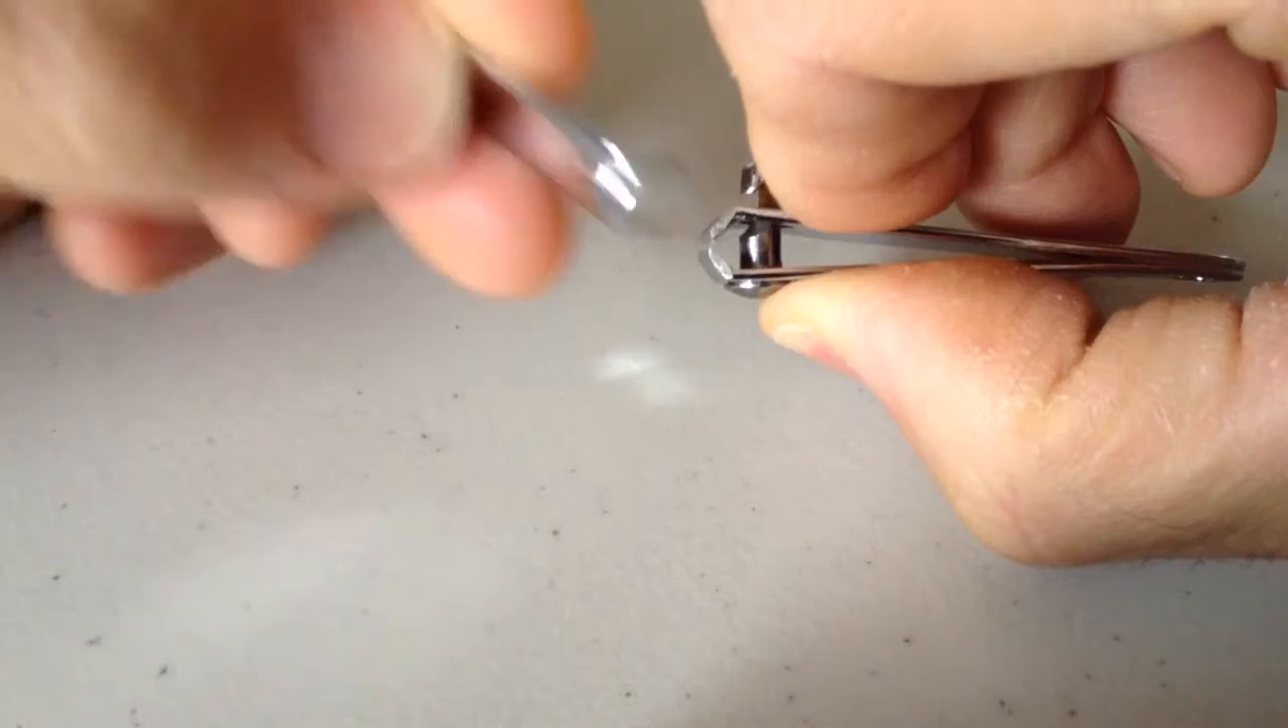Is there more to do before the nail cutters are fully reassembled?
Yes.